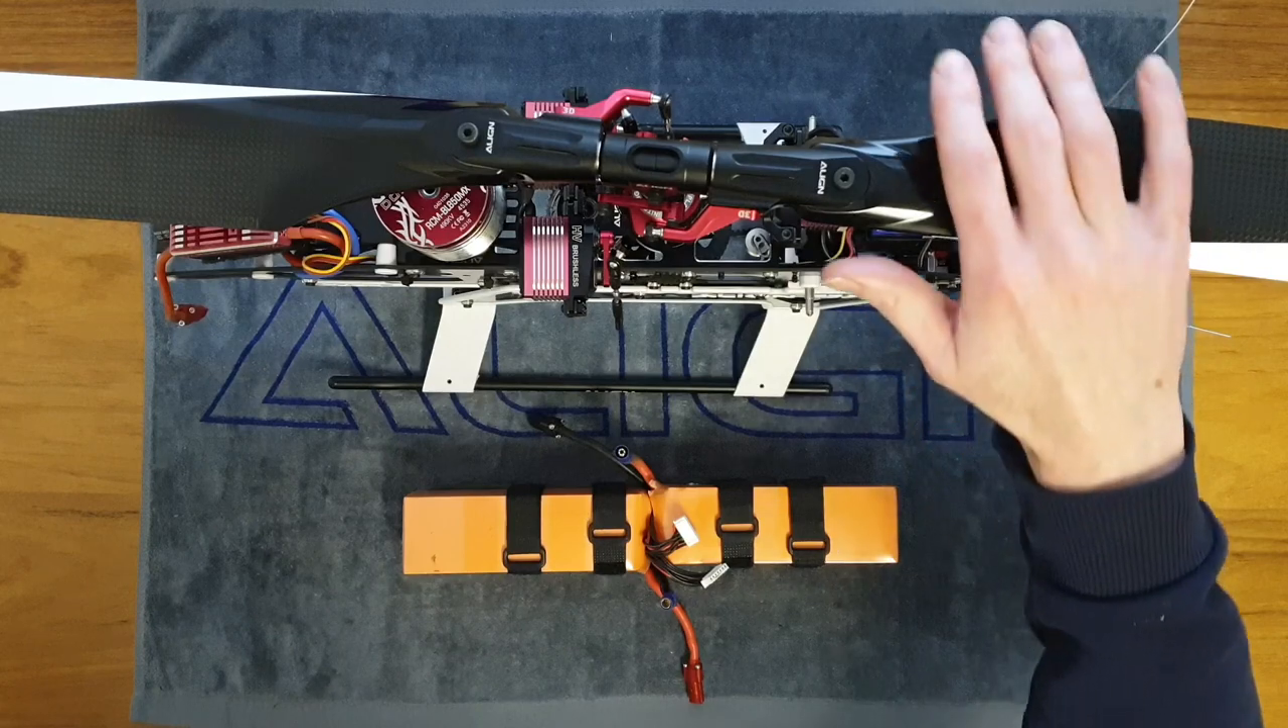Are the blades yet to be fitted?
No.